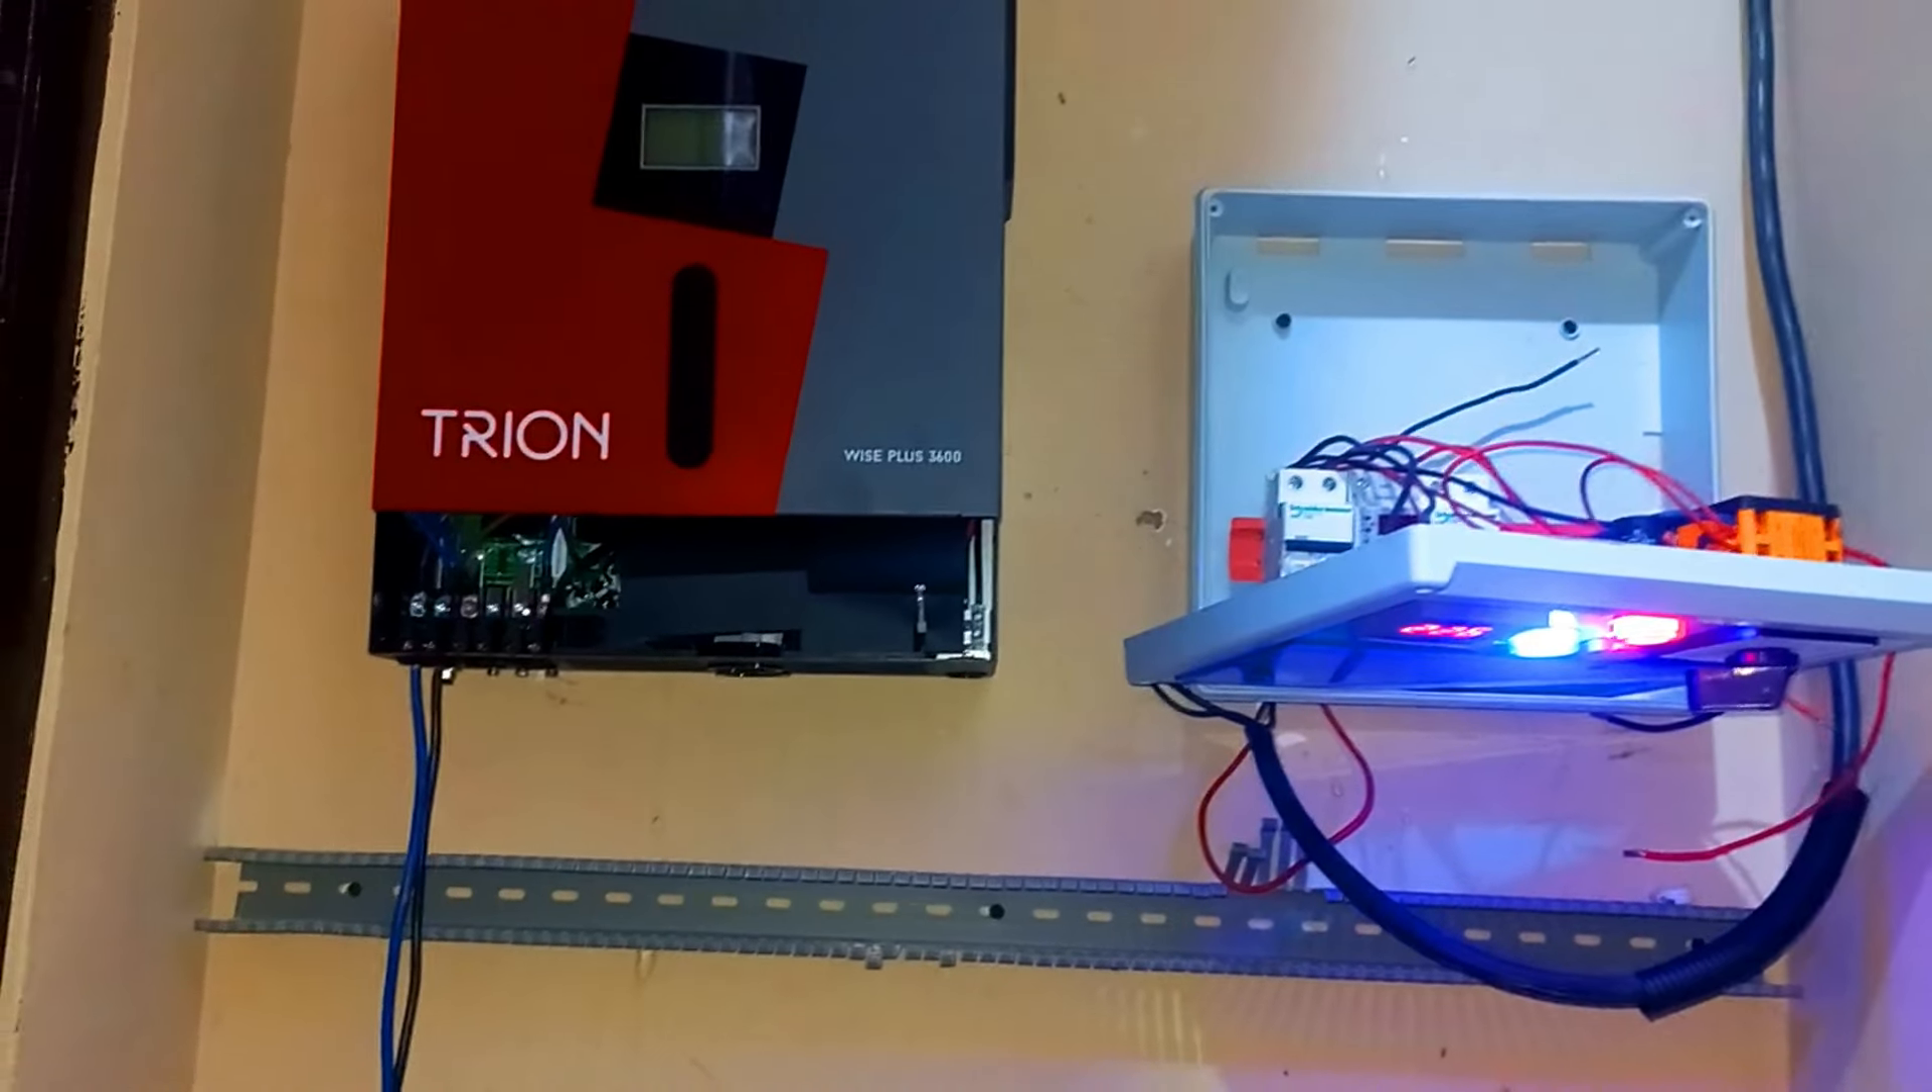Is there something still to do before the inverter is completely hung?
No.